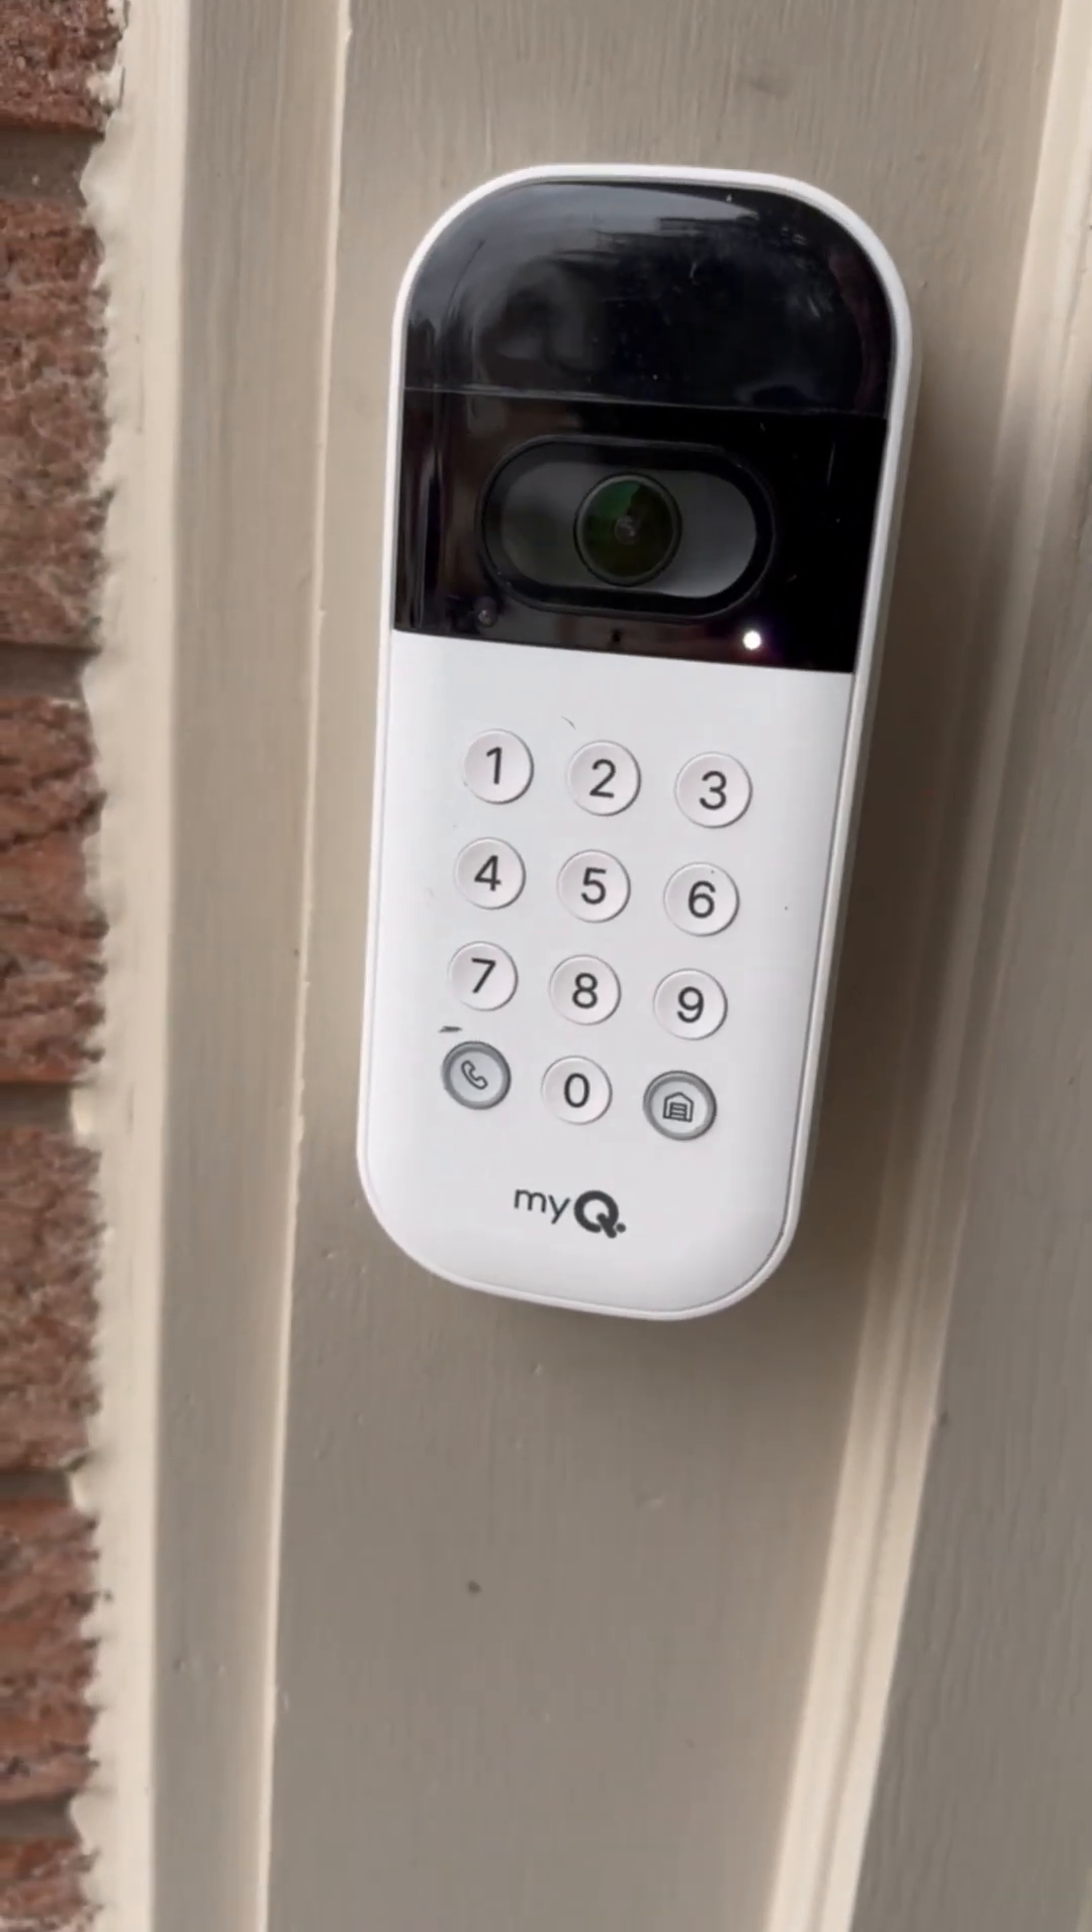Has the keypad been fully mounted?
Yes.